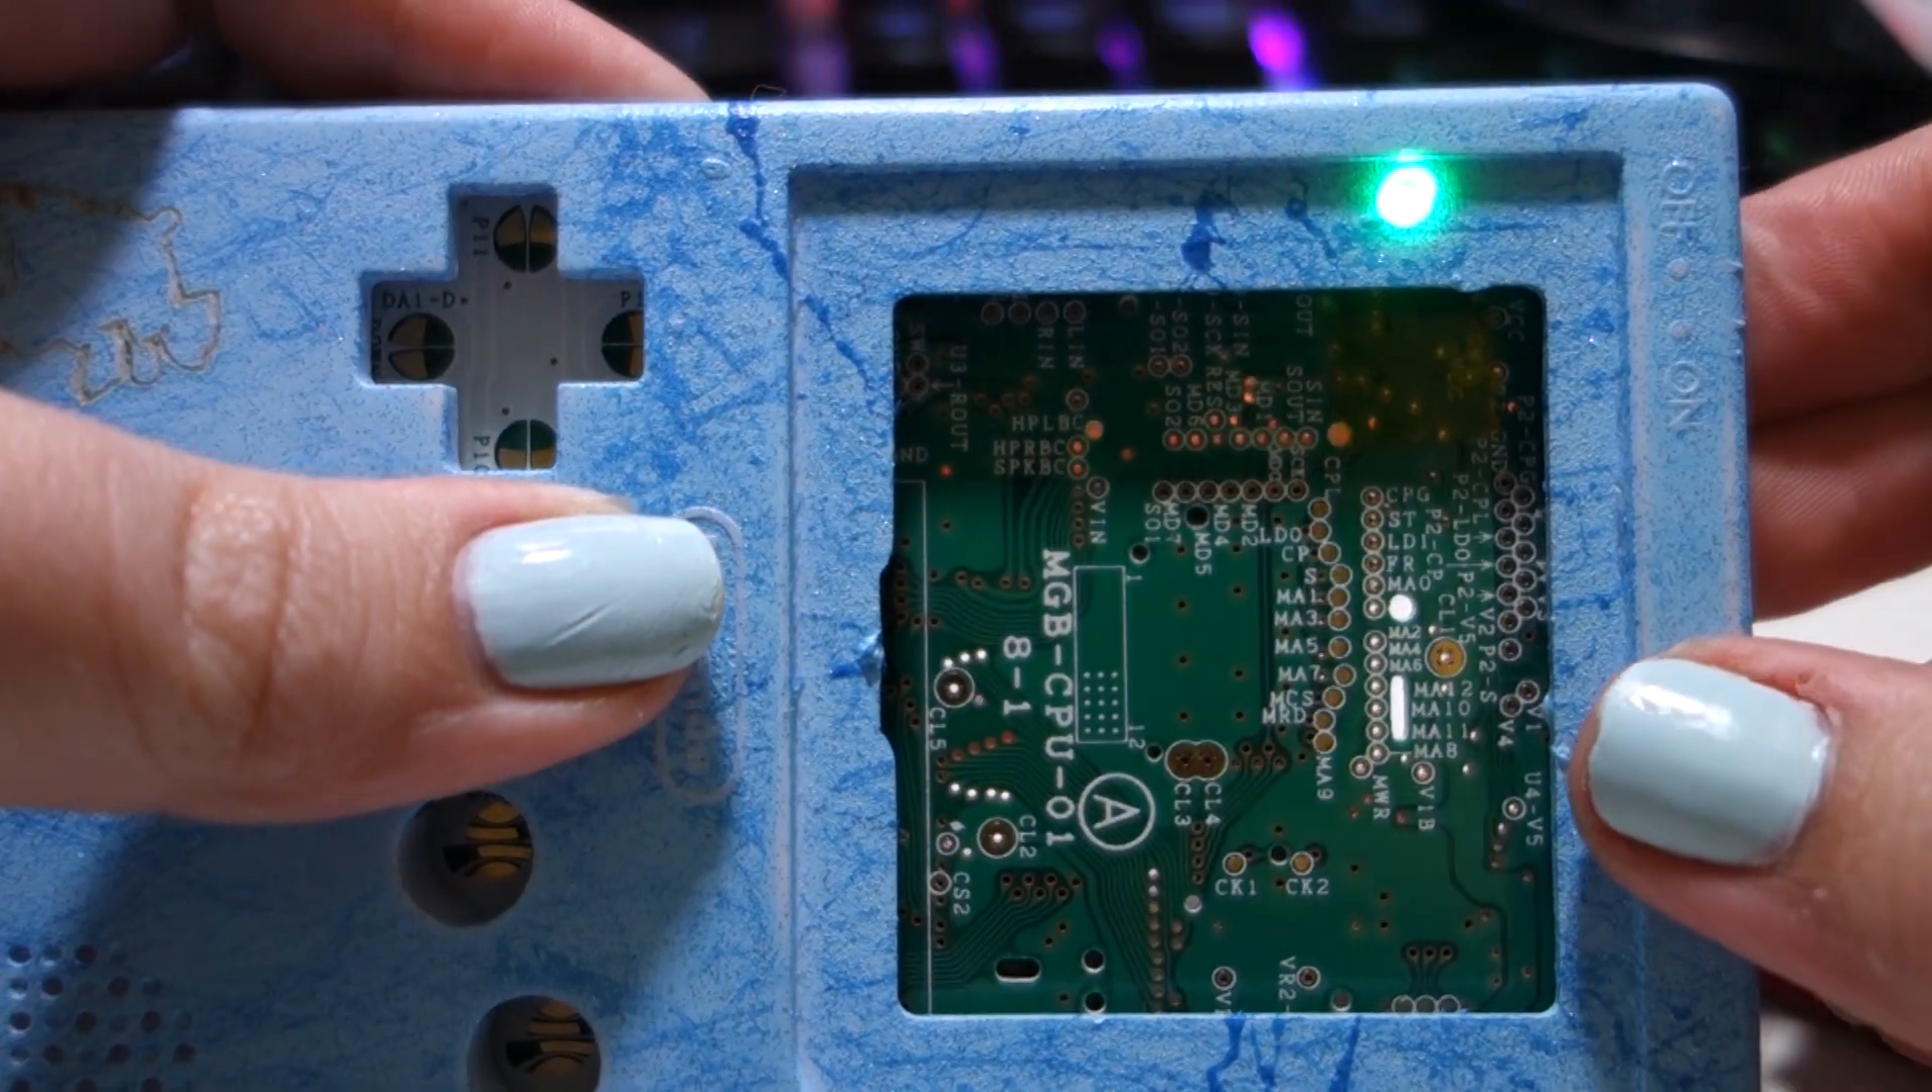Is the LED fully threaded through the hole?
Yes.